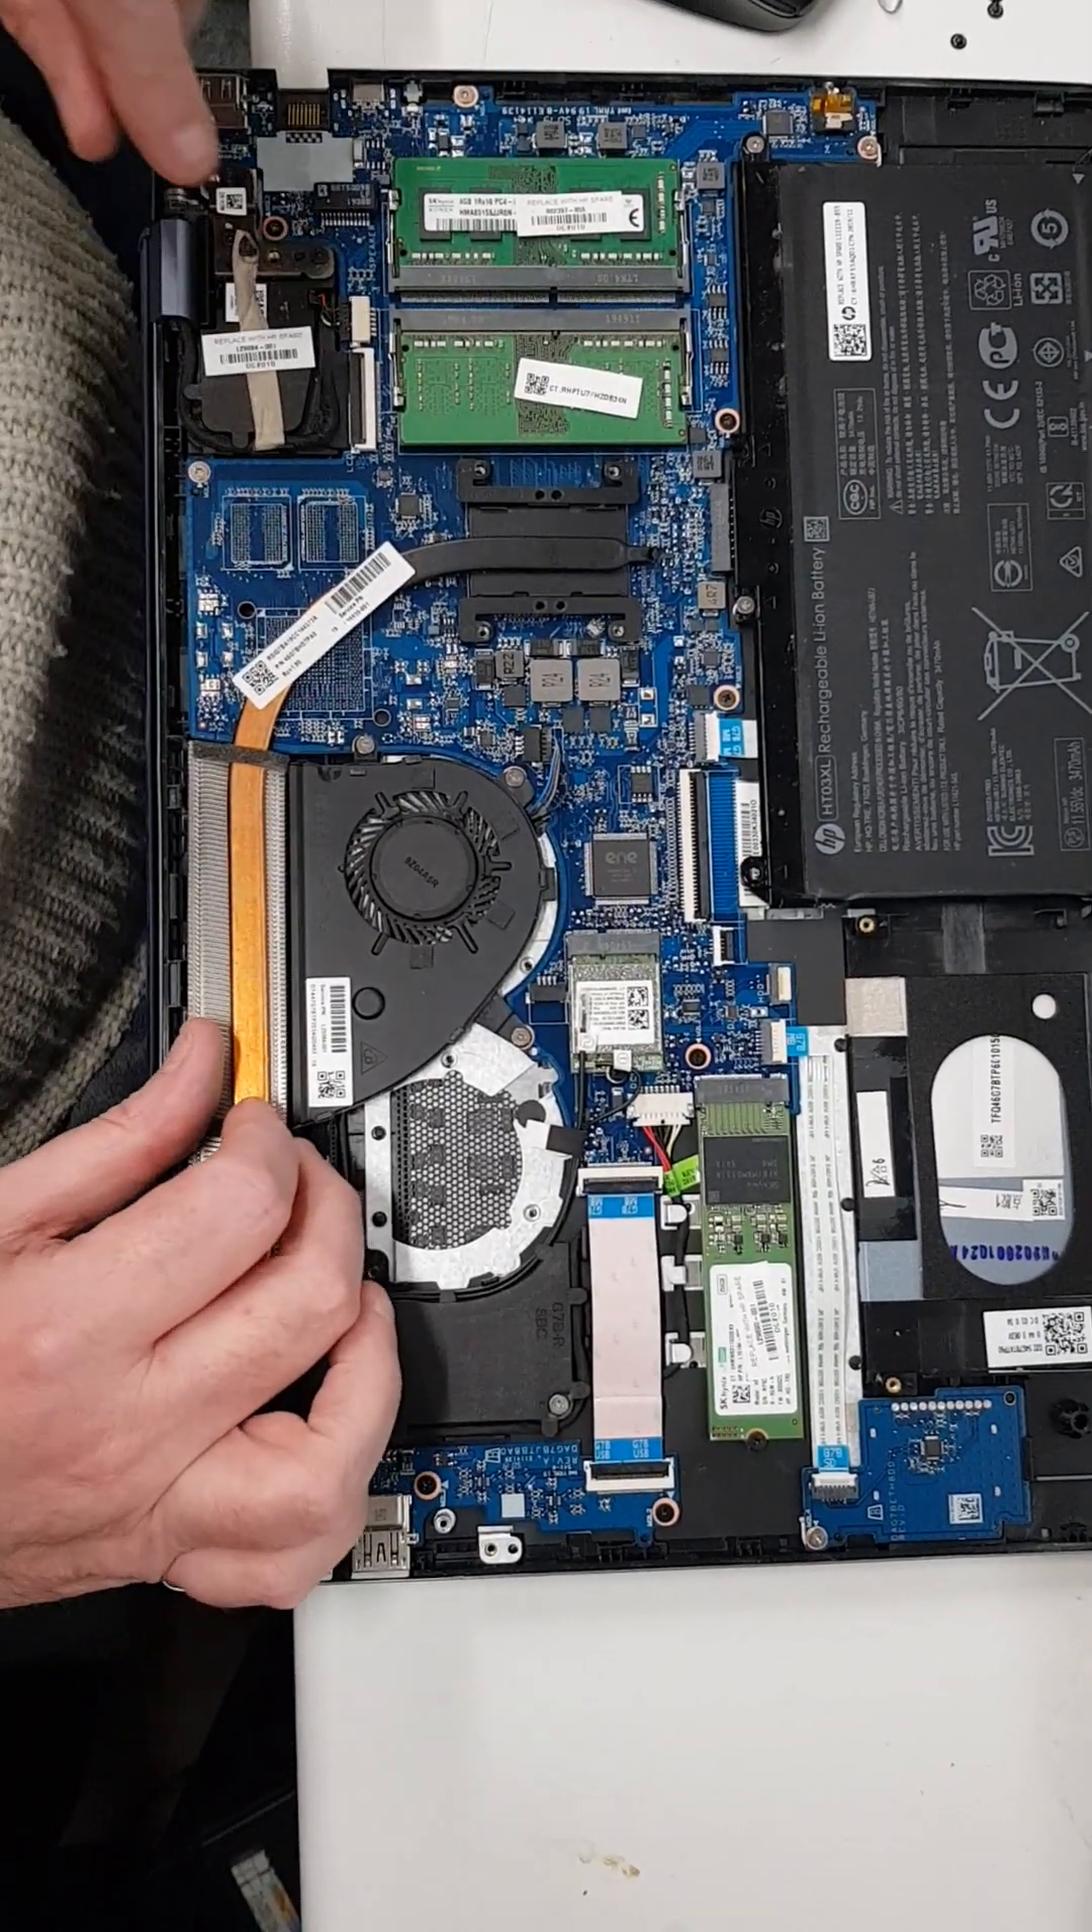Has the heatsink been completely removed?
No.